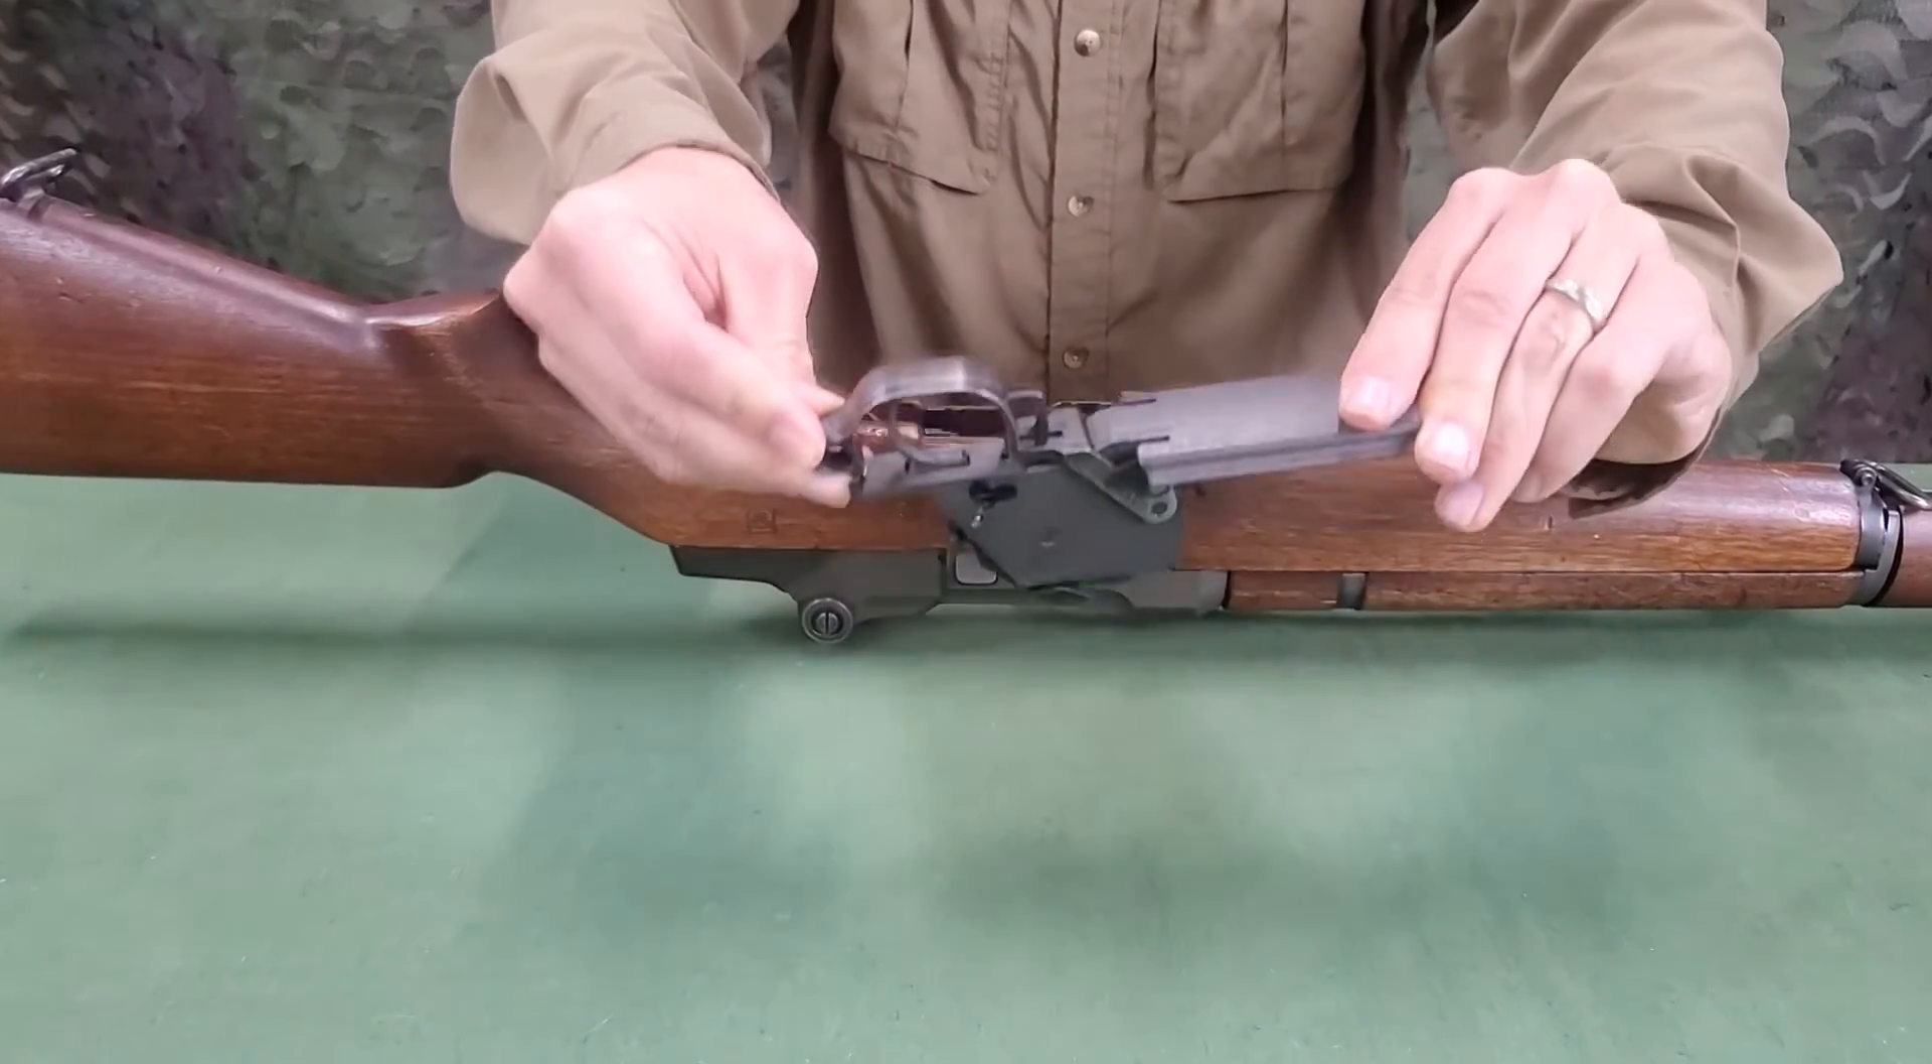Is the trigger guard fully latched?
No.